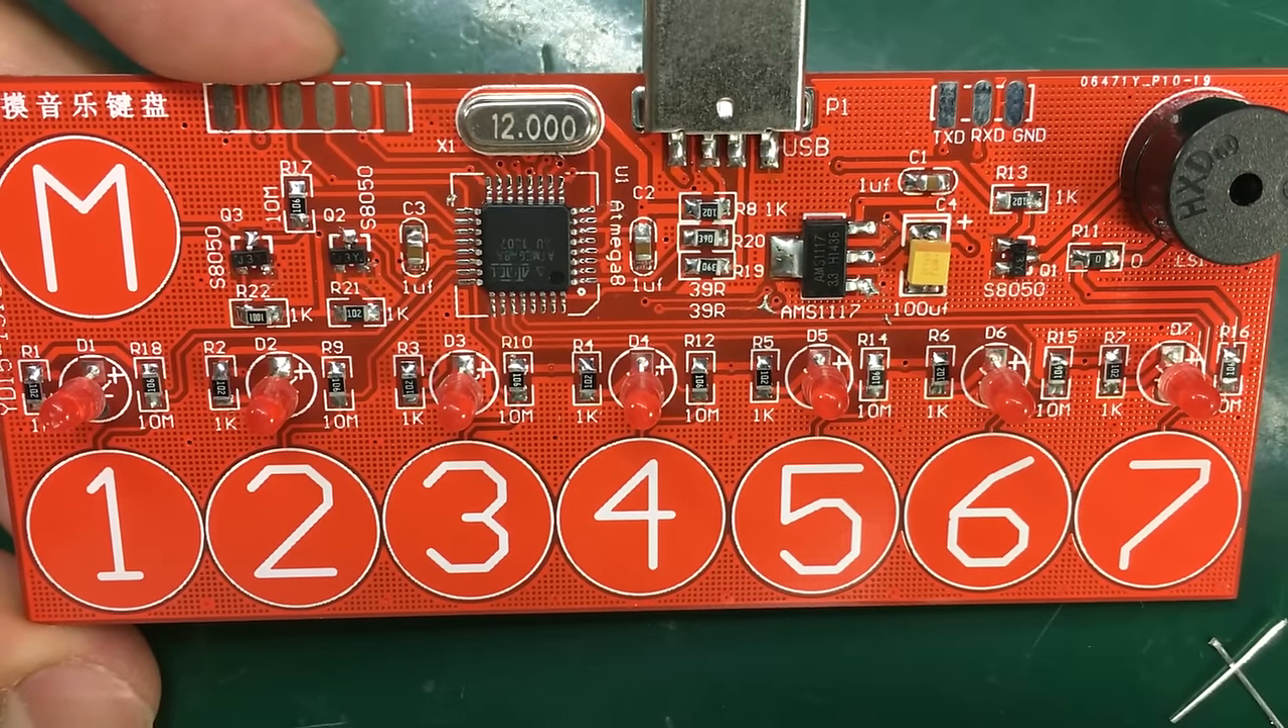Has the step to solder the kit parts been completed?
Yes.